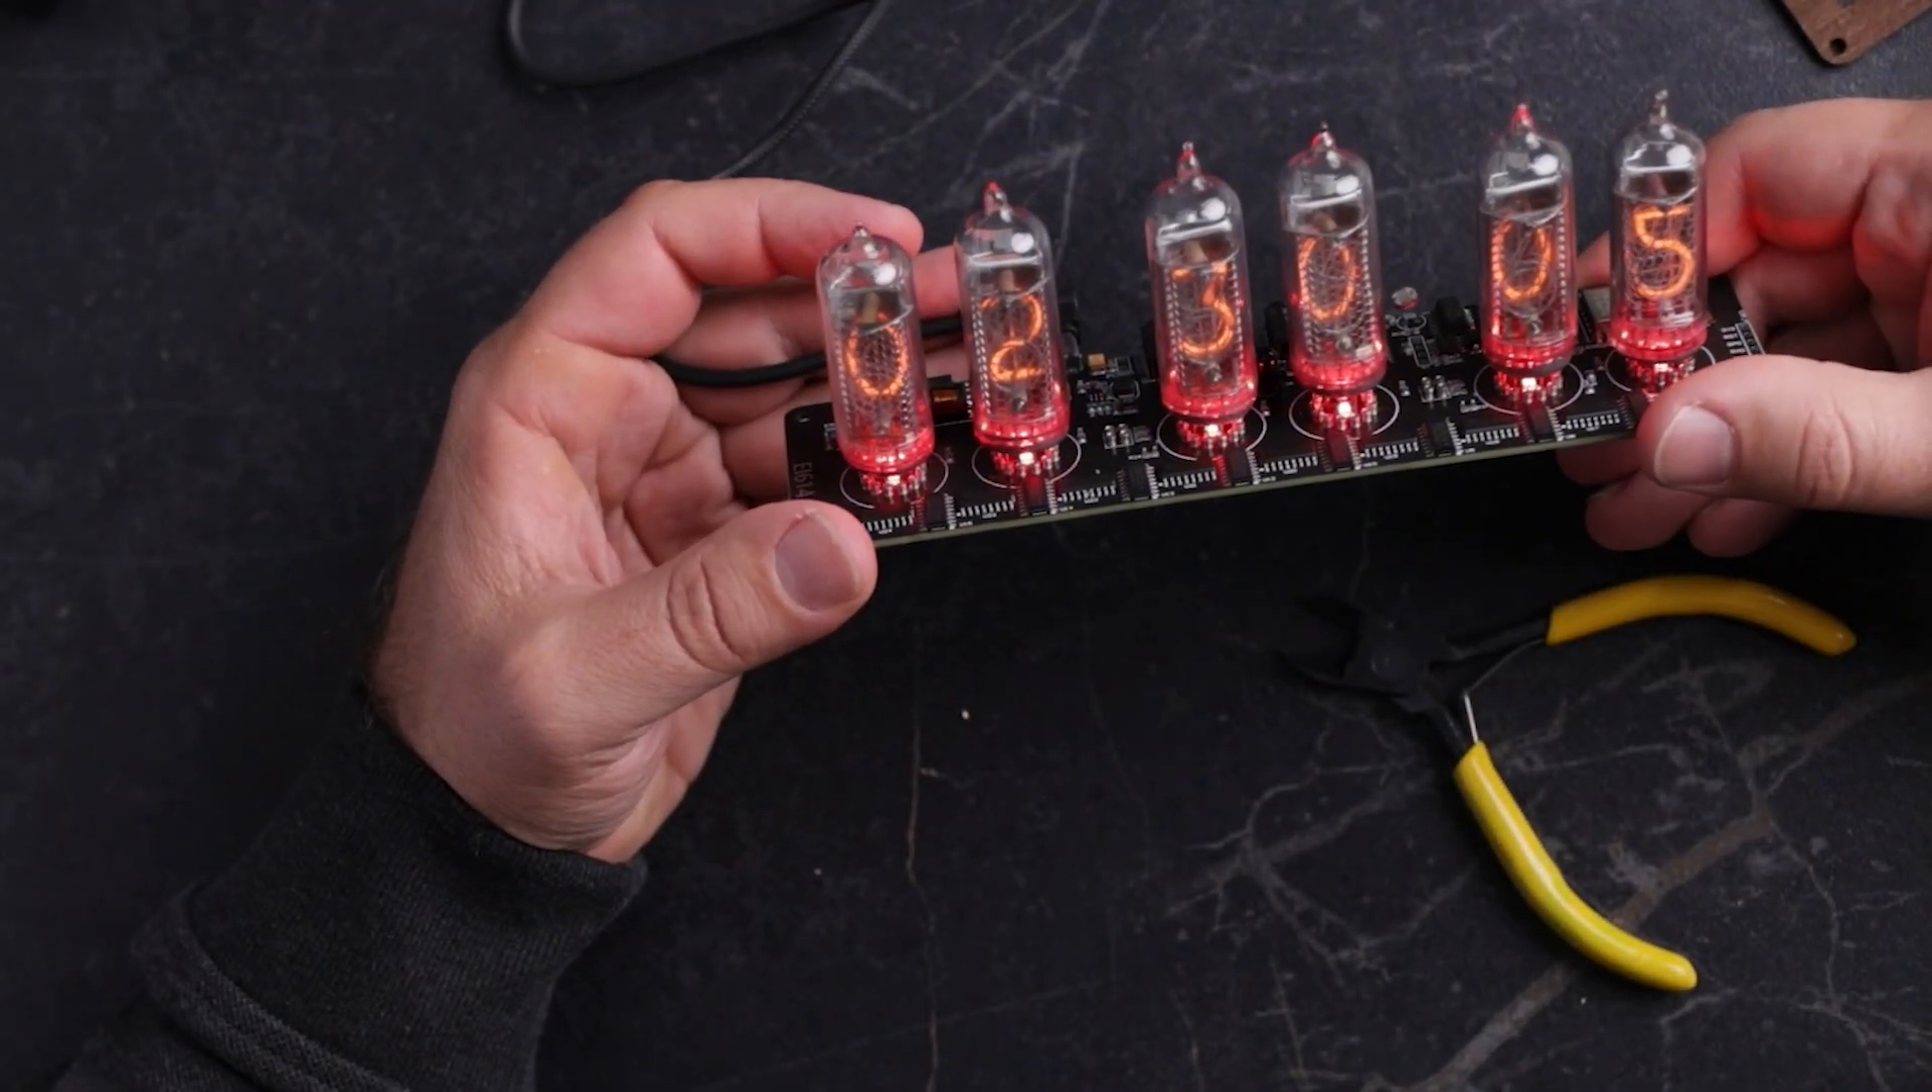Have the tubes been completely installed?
Yes.